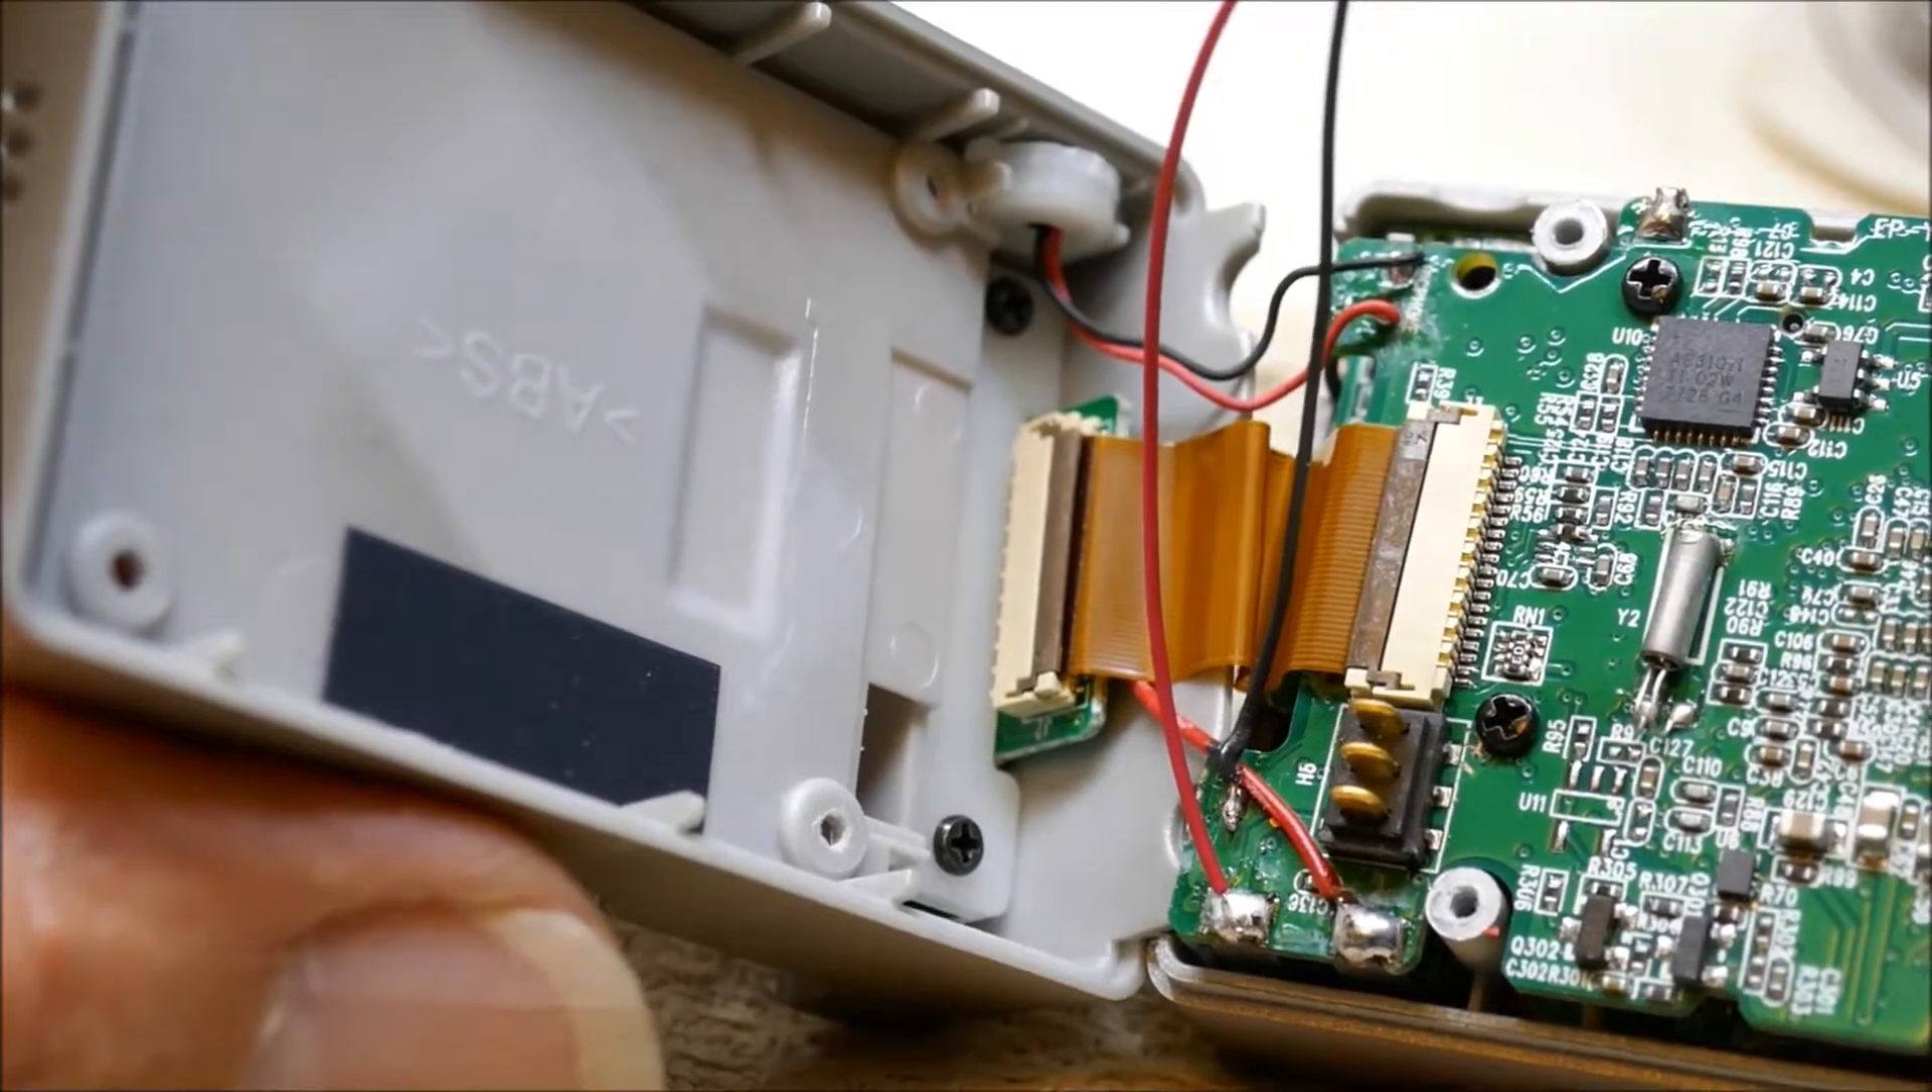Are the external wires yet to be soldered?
No.